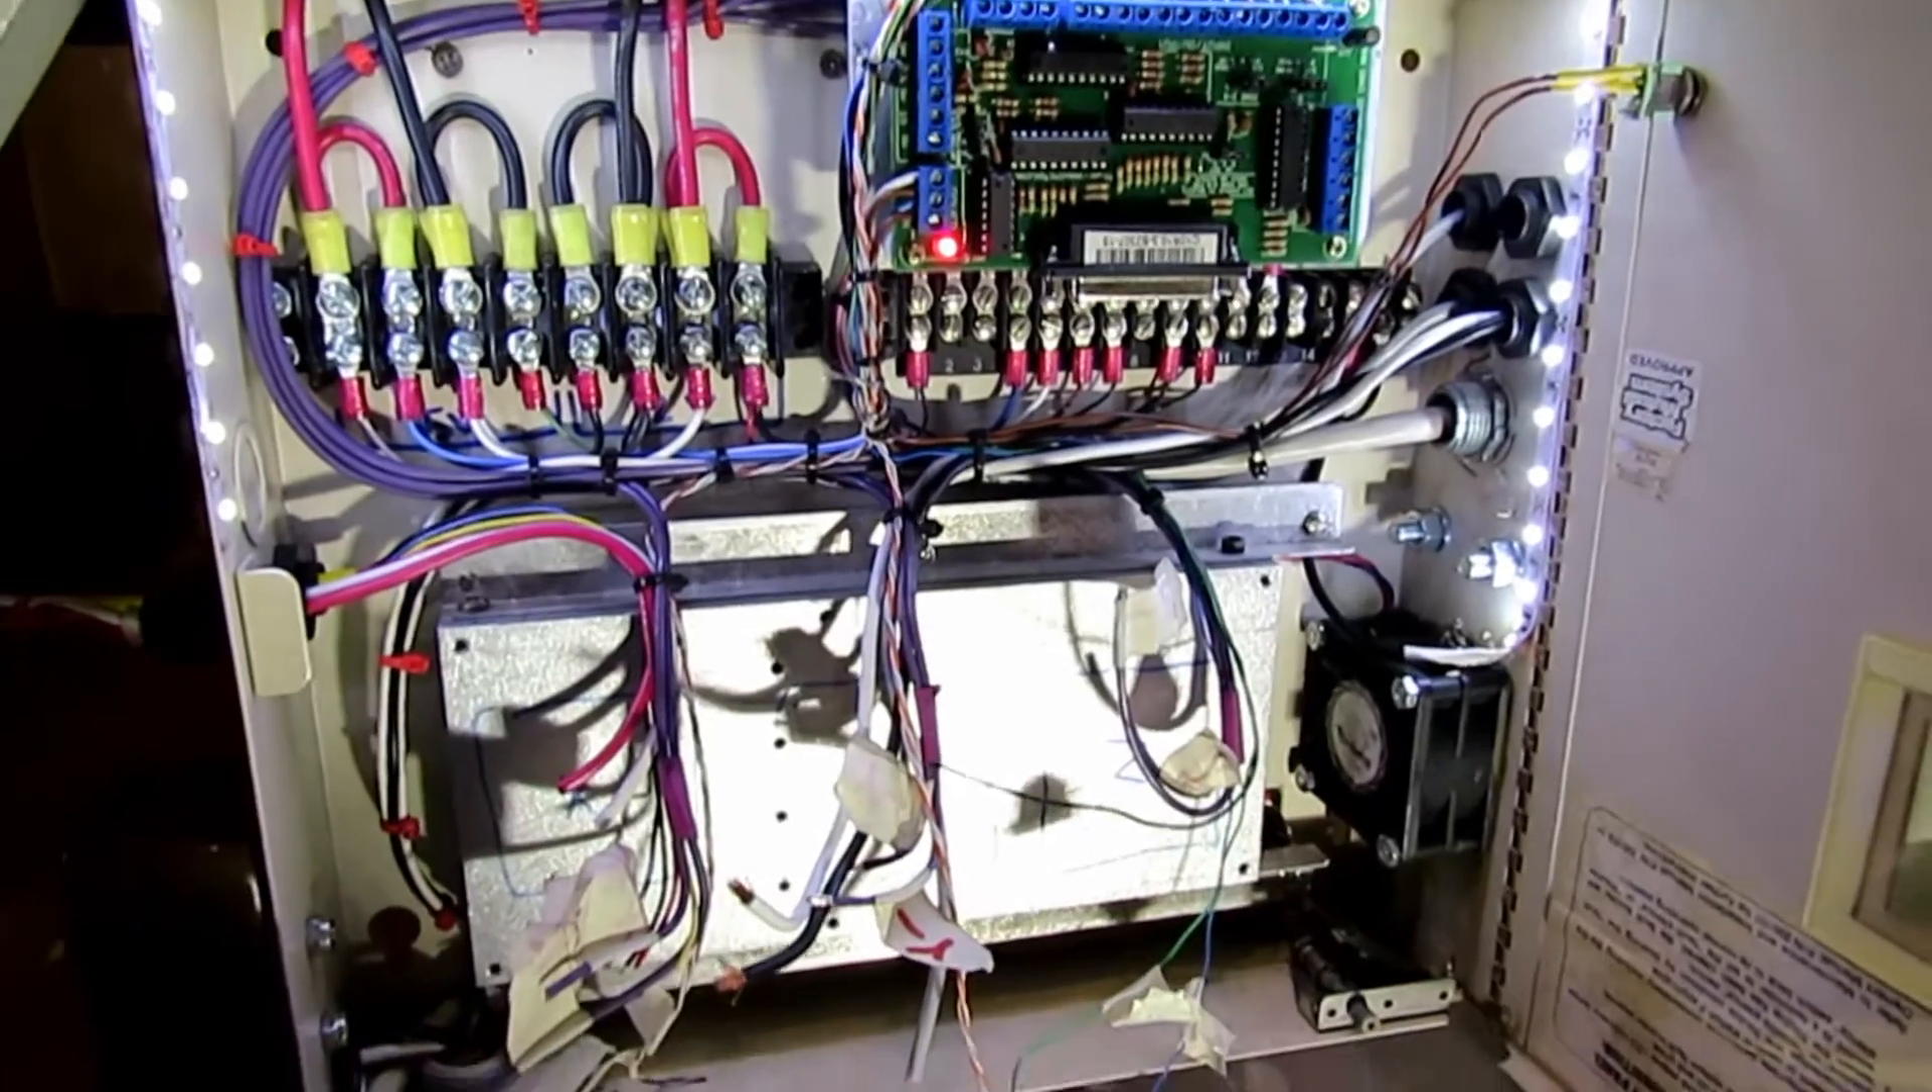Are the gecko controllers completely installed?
No.